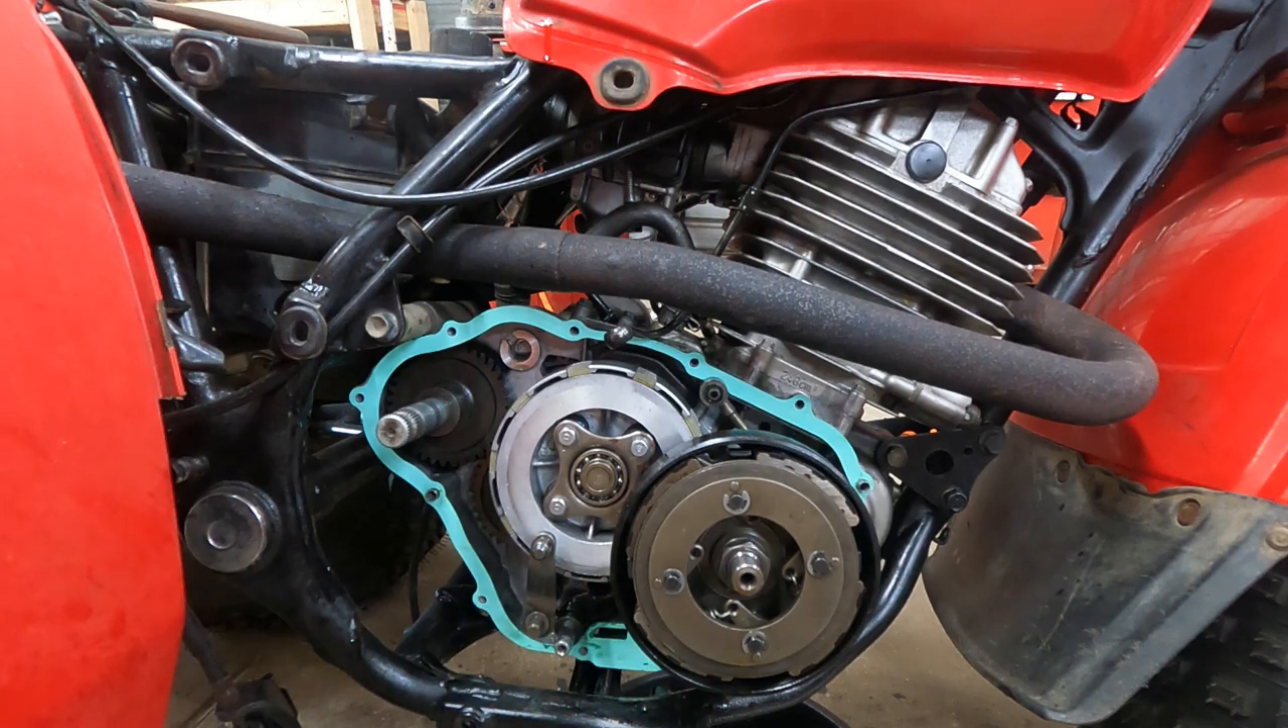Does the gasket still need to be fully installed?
No.